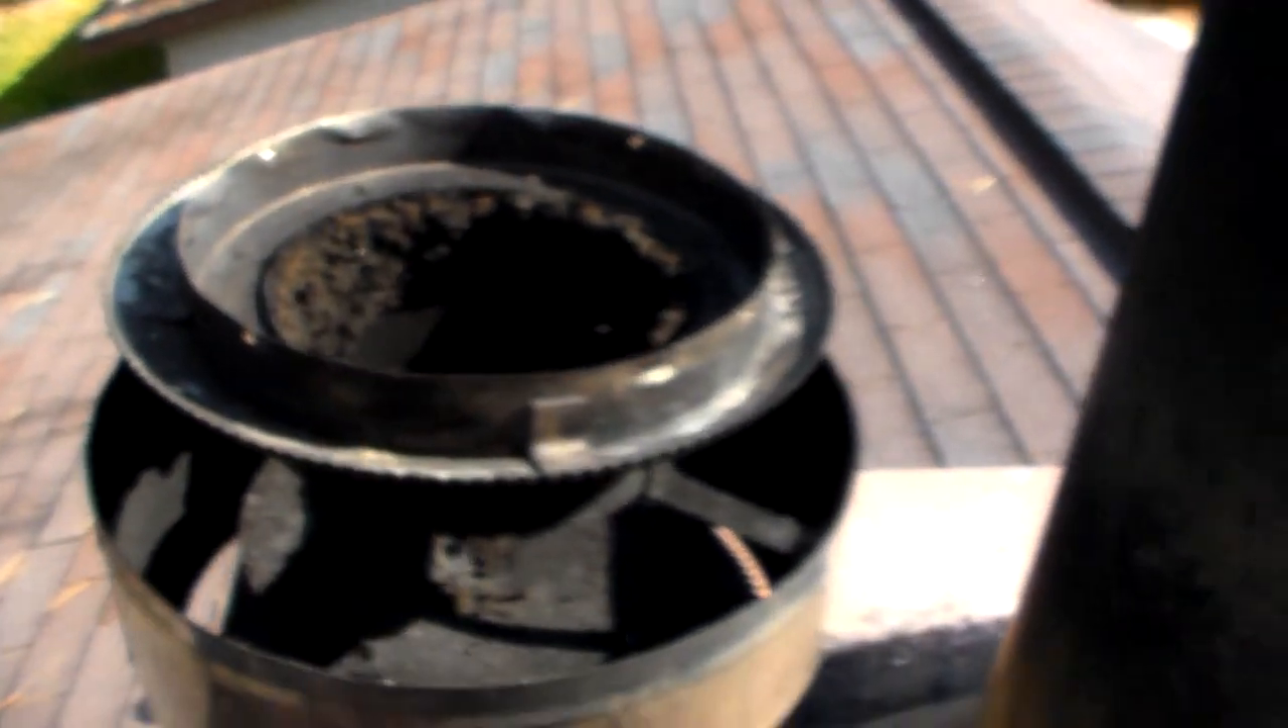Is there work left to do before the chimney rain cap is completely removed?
No.